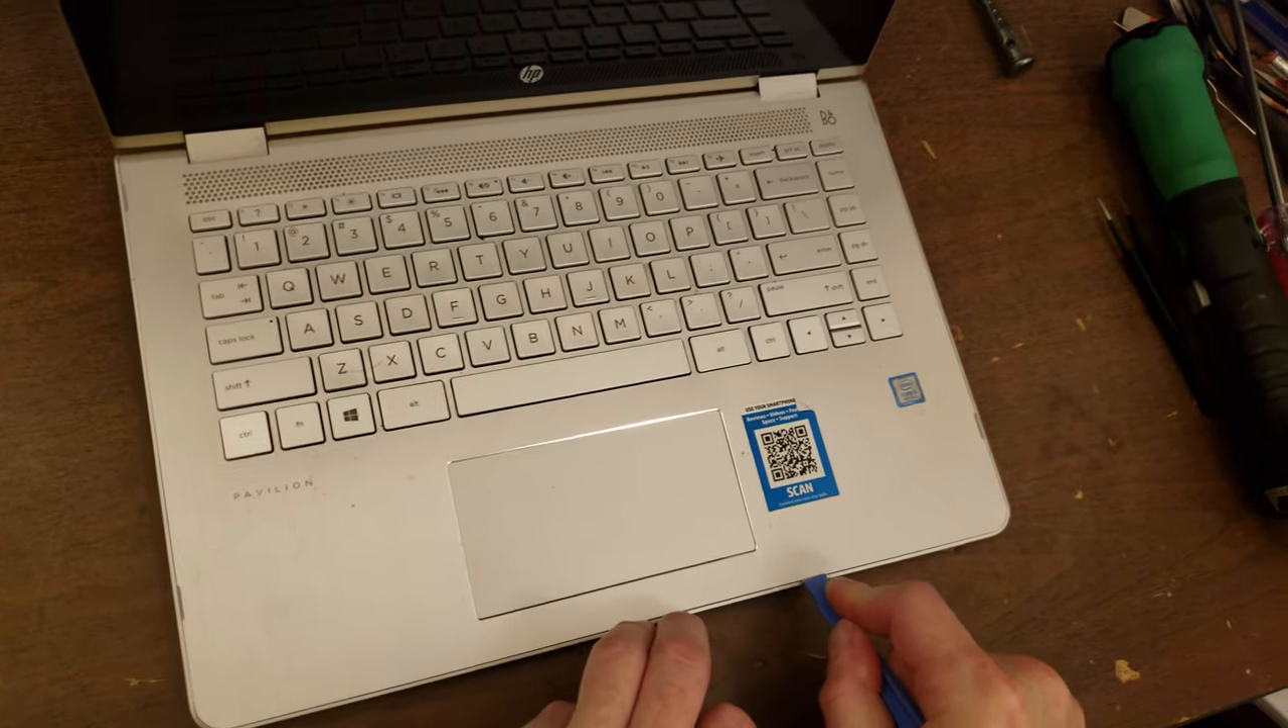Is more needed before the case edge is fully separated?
Yes.